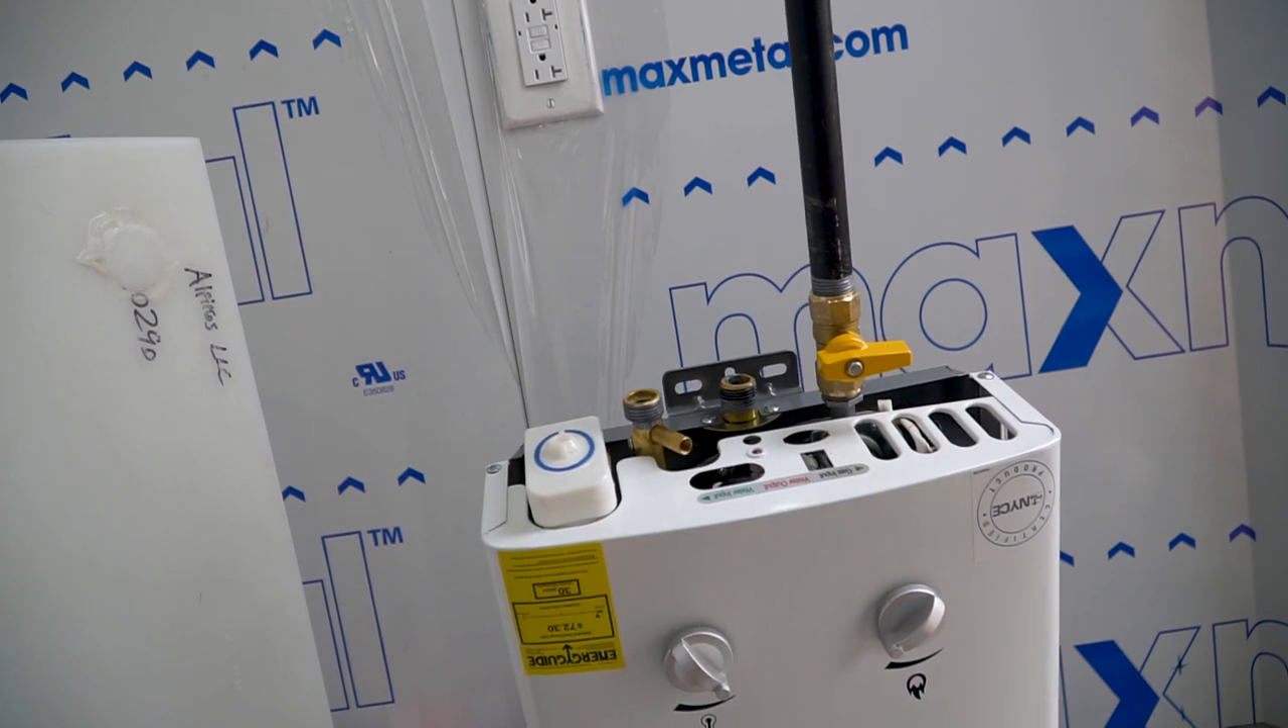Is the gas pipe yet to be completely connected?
No.